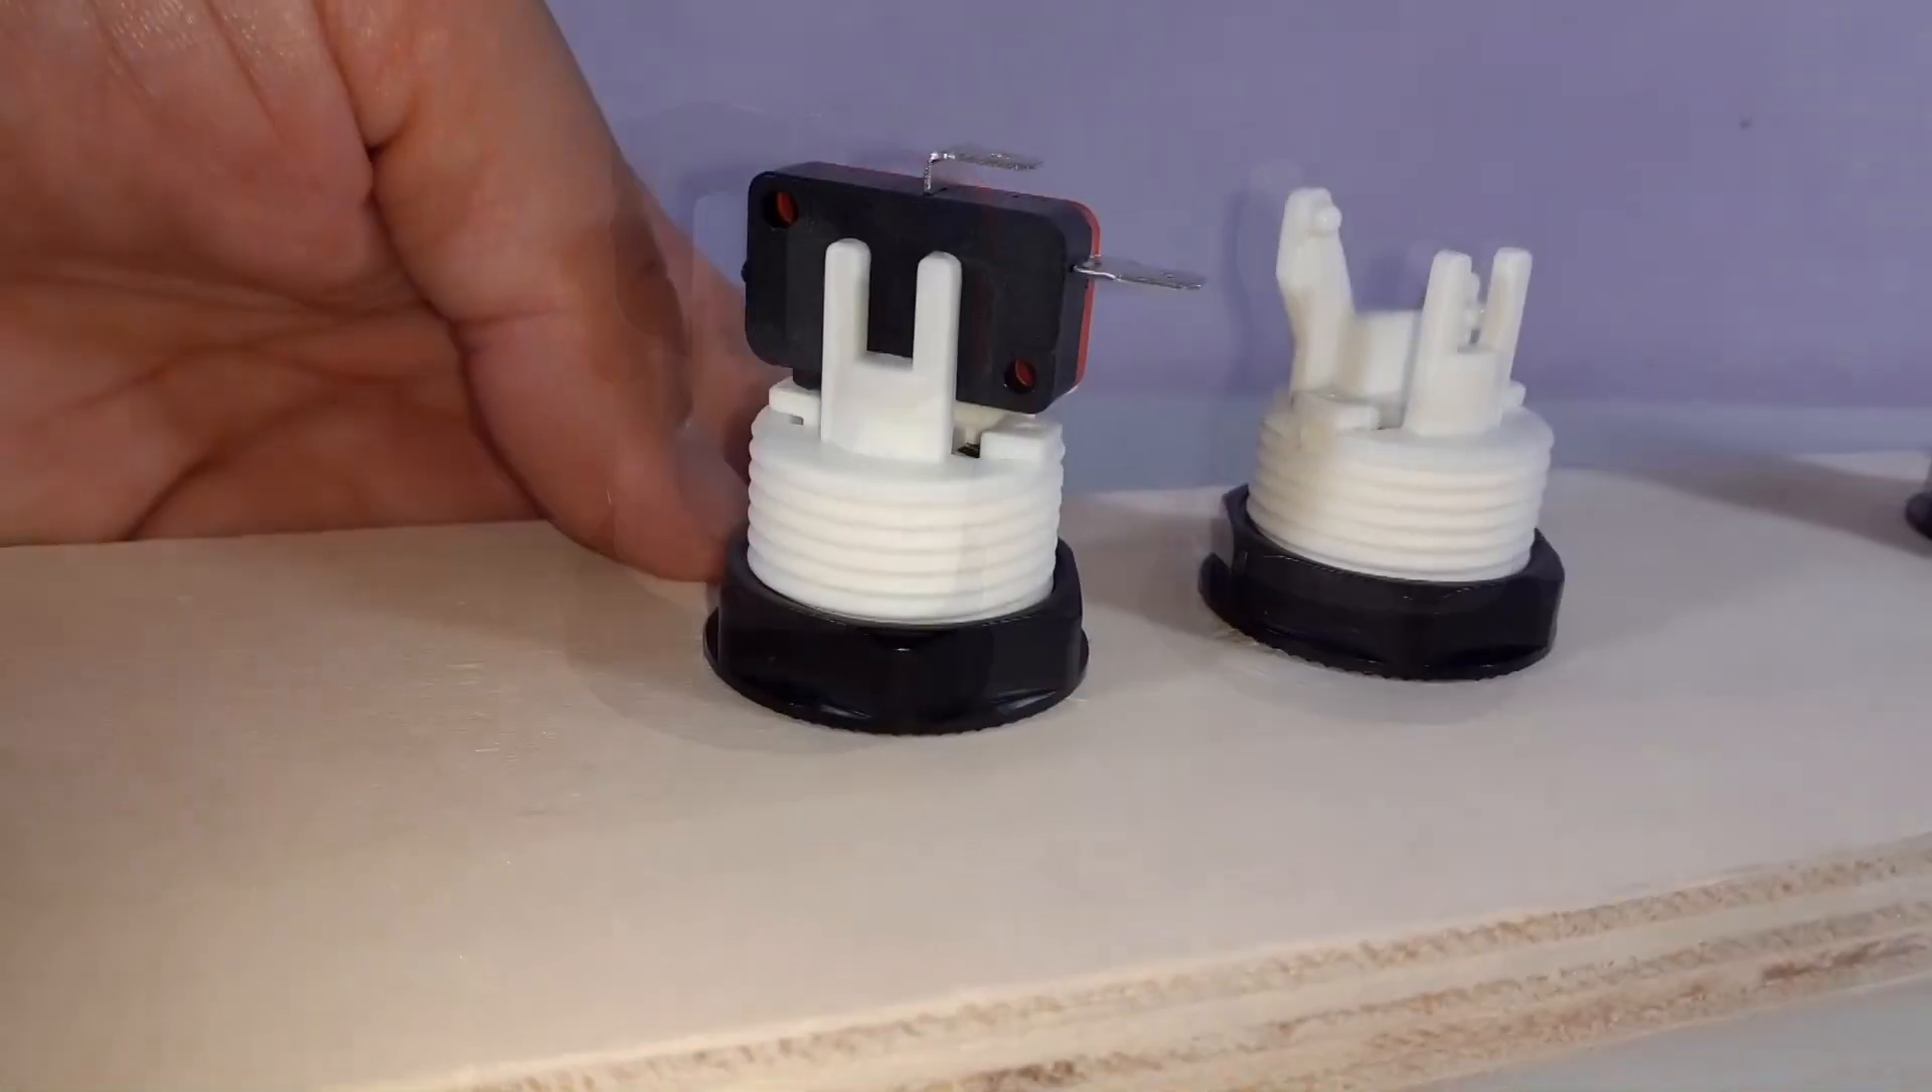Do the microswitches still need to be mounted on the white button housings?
Yes.